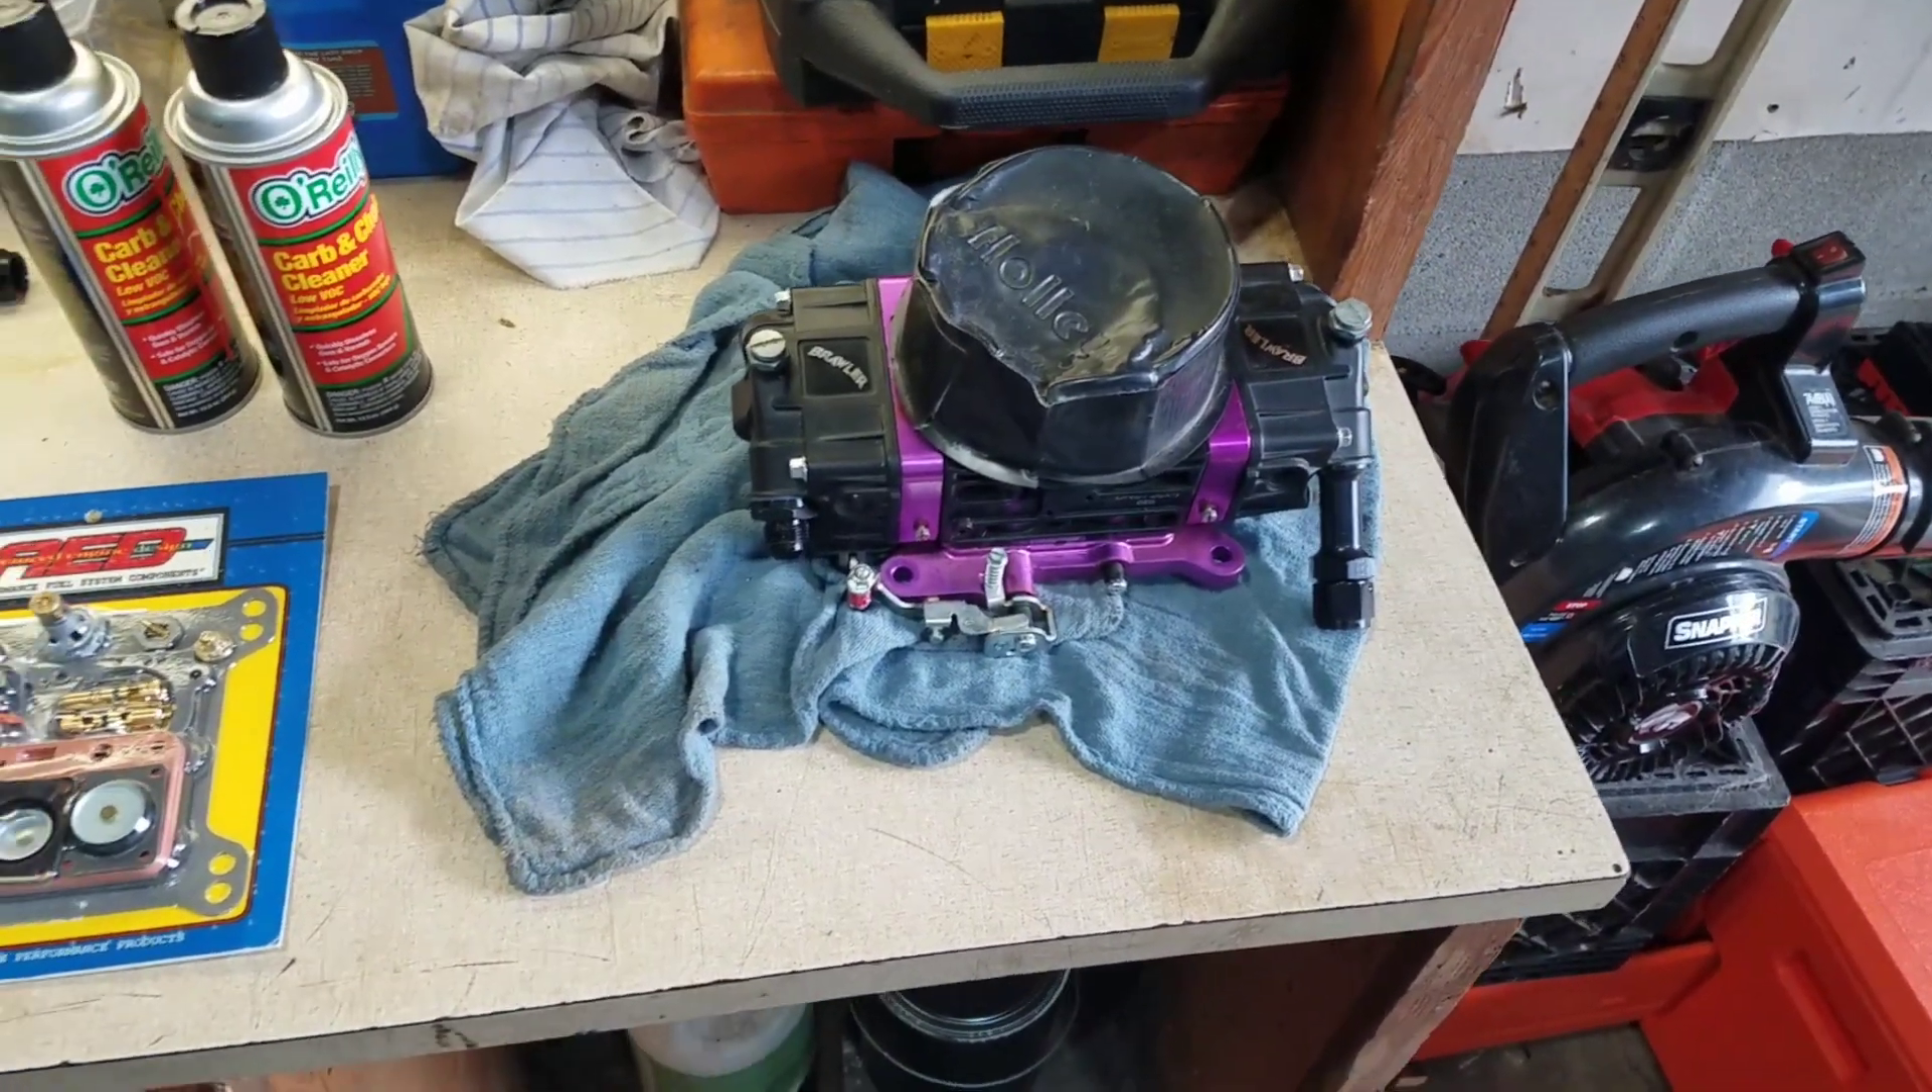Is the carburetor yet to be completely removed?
No.